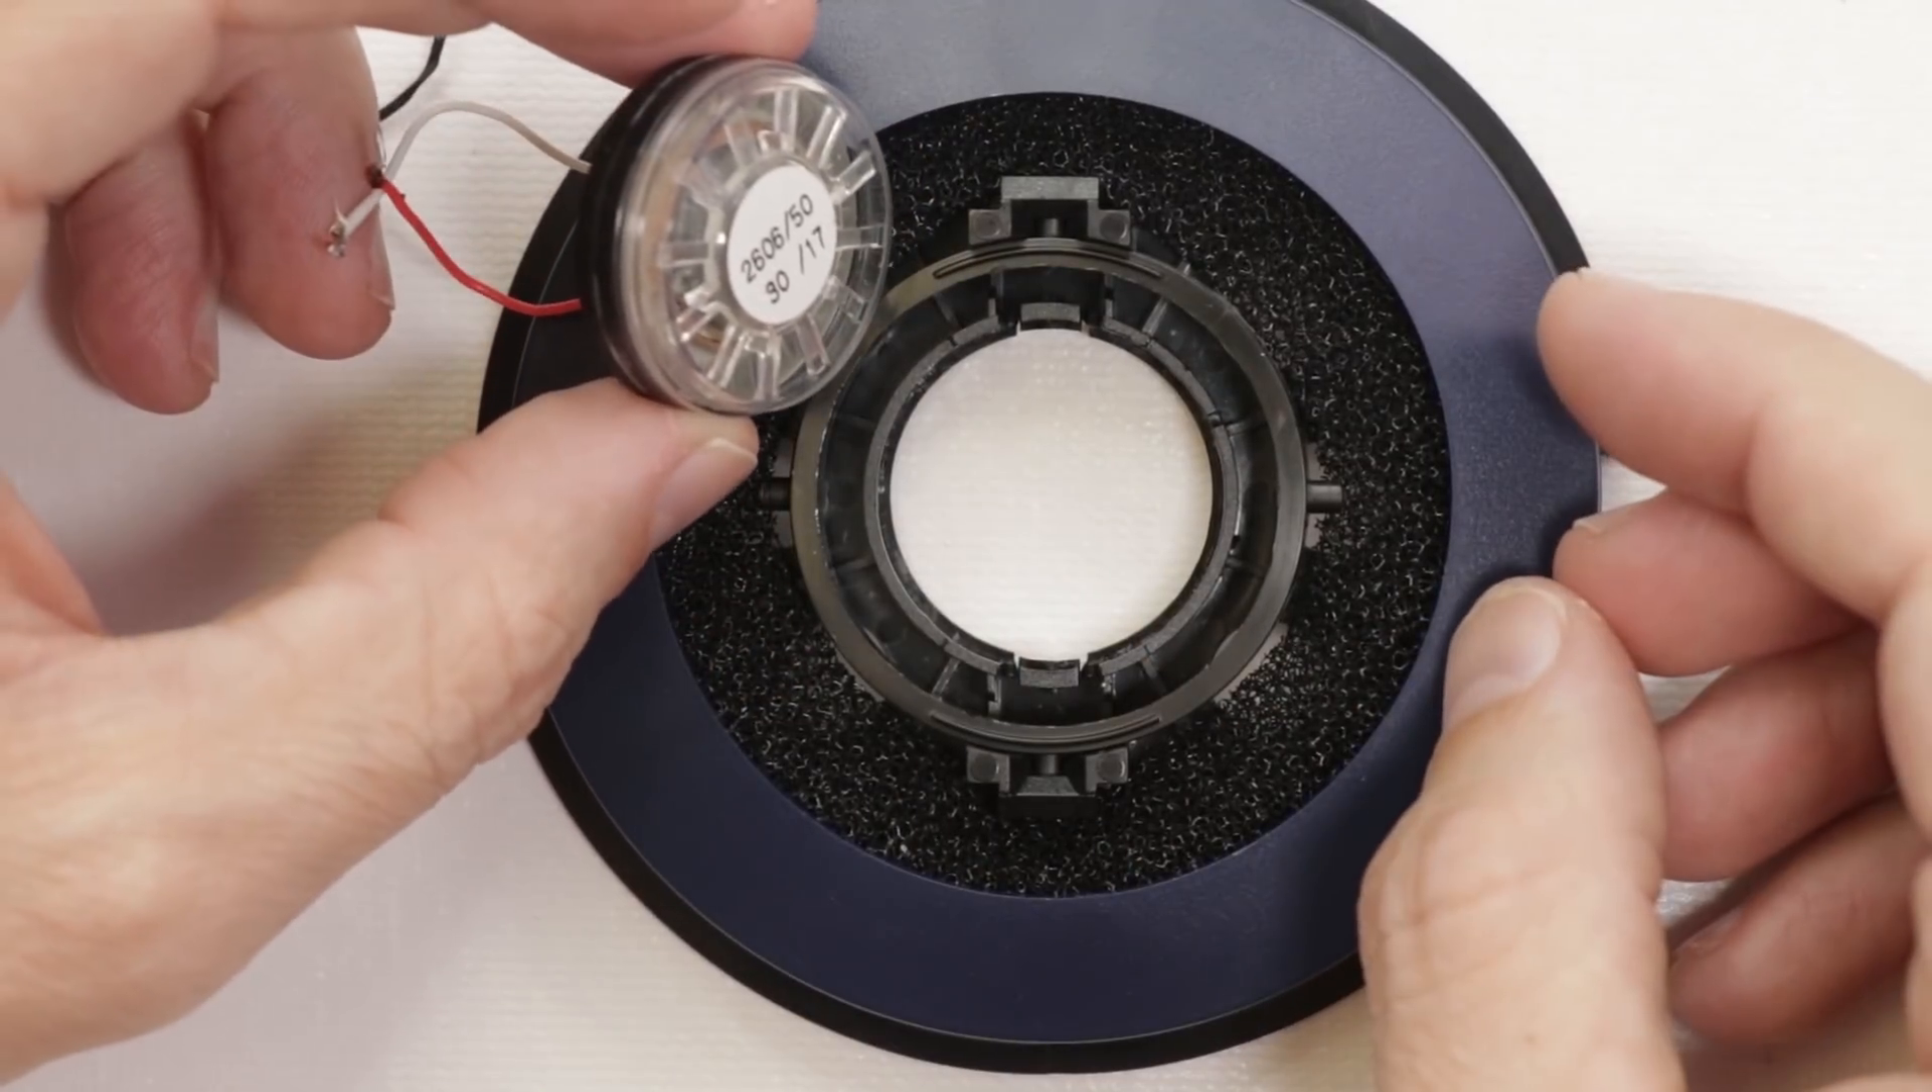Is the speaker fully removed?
Yes.